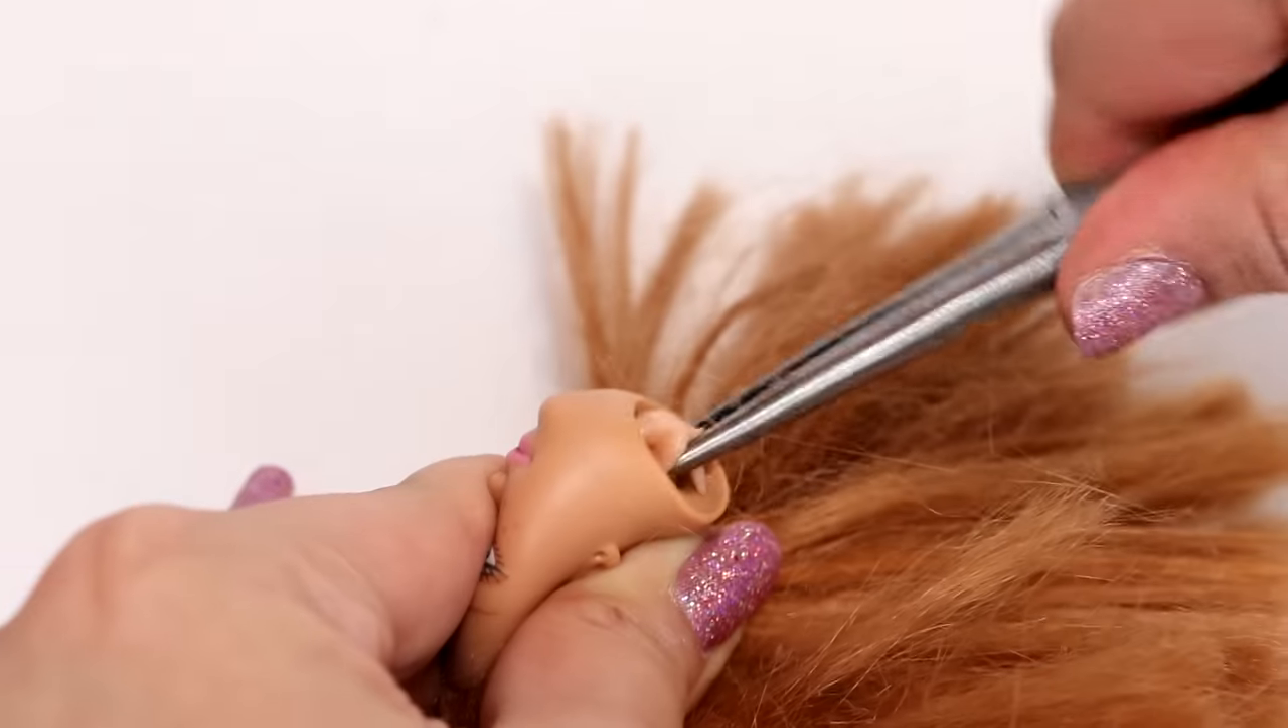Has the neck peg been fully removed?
No.